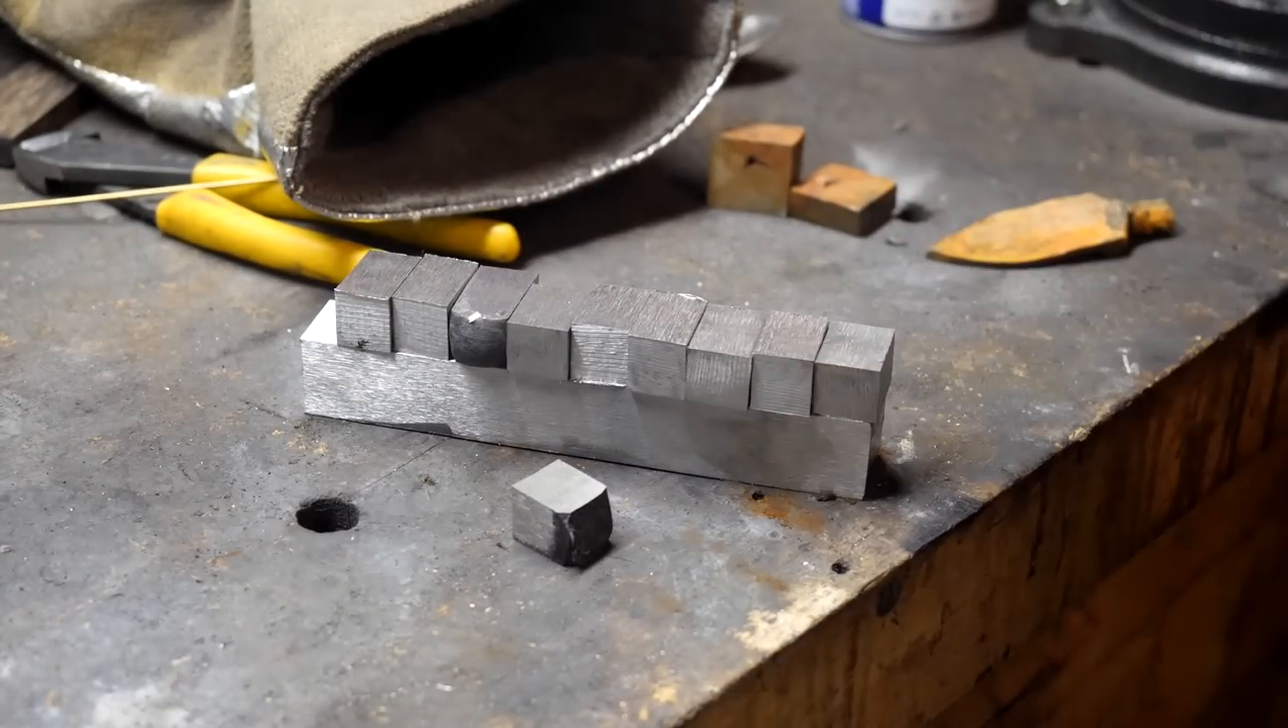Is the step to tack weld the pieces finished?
No.